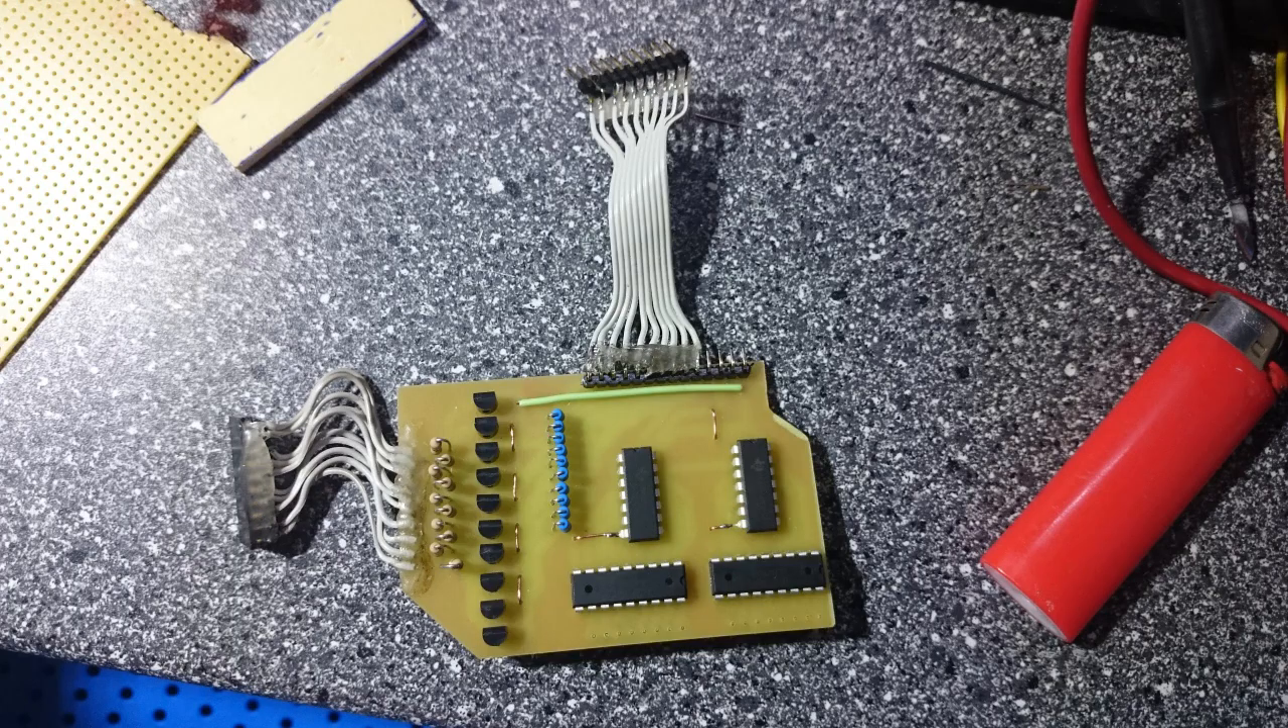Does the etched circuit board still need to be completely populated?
No.